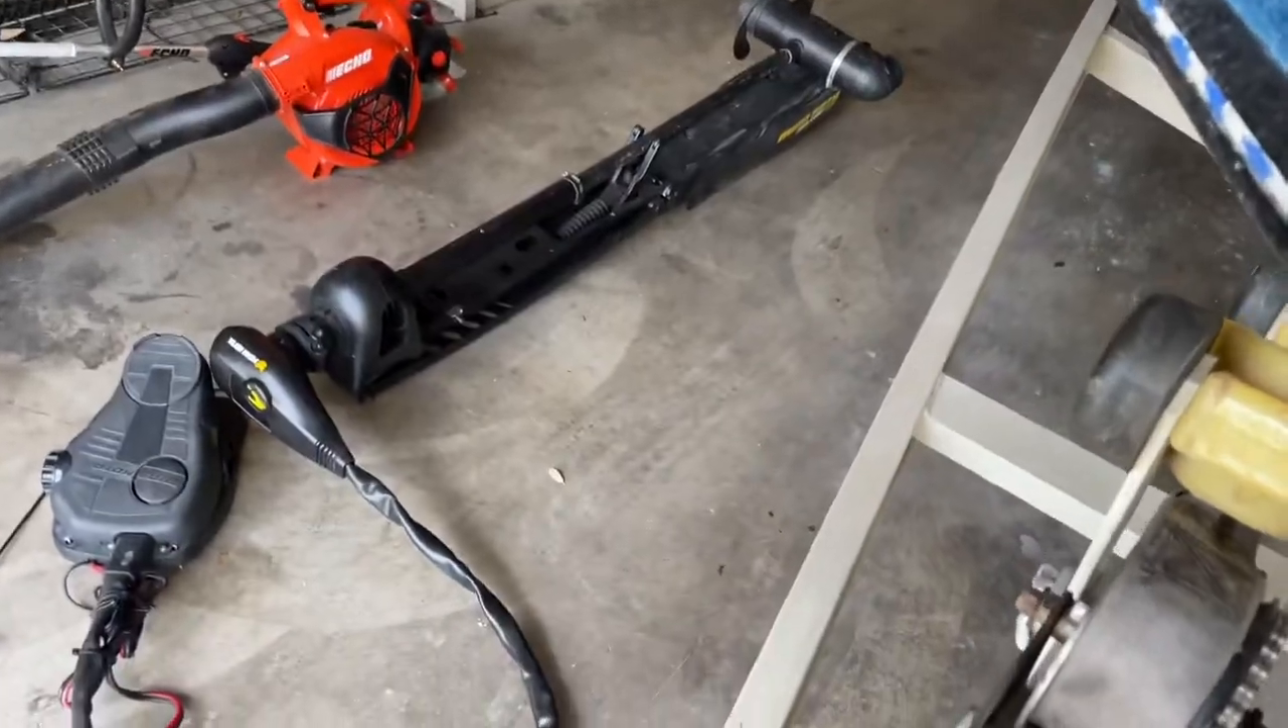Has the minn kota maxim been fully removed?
Yes.